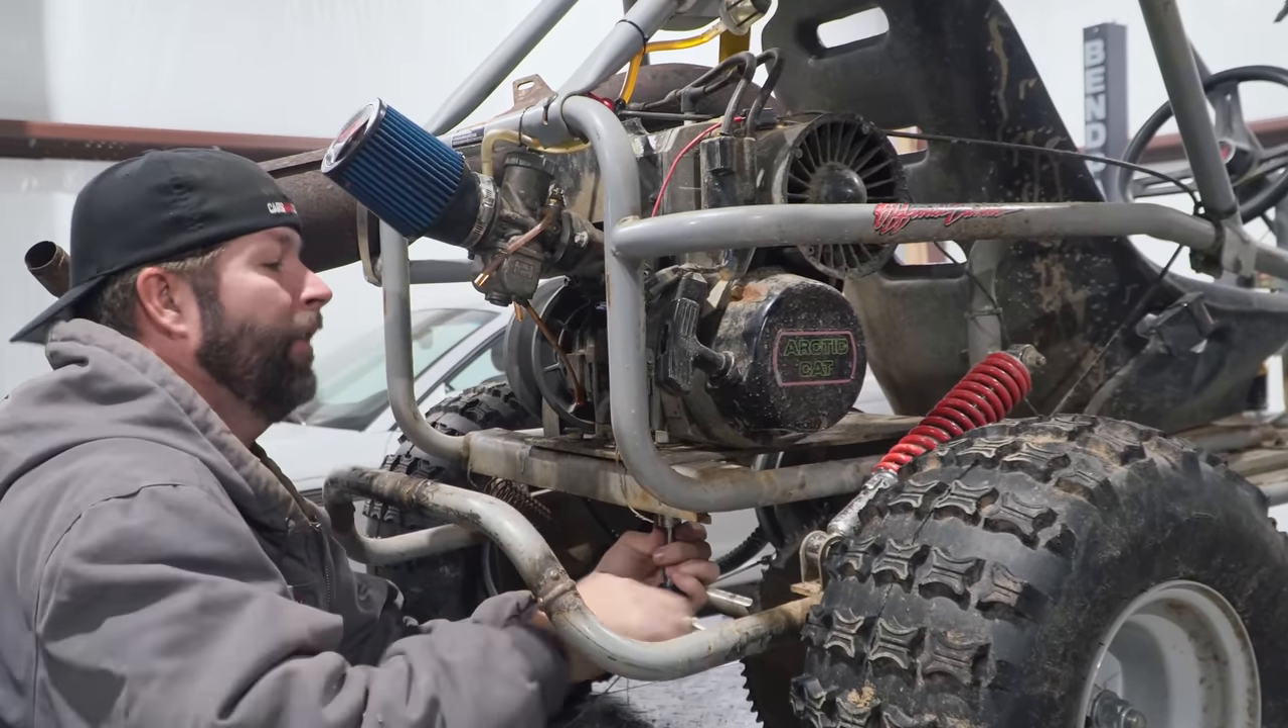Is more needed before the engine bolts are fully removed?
Yes.